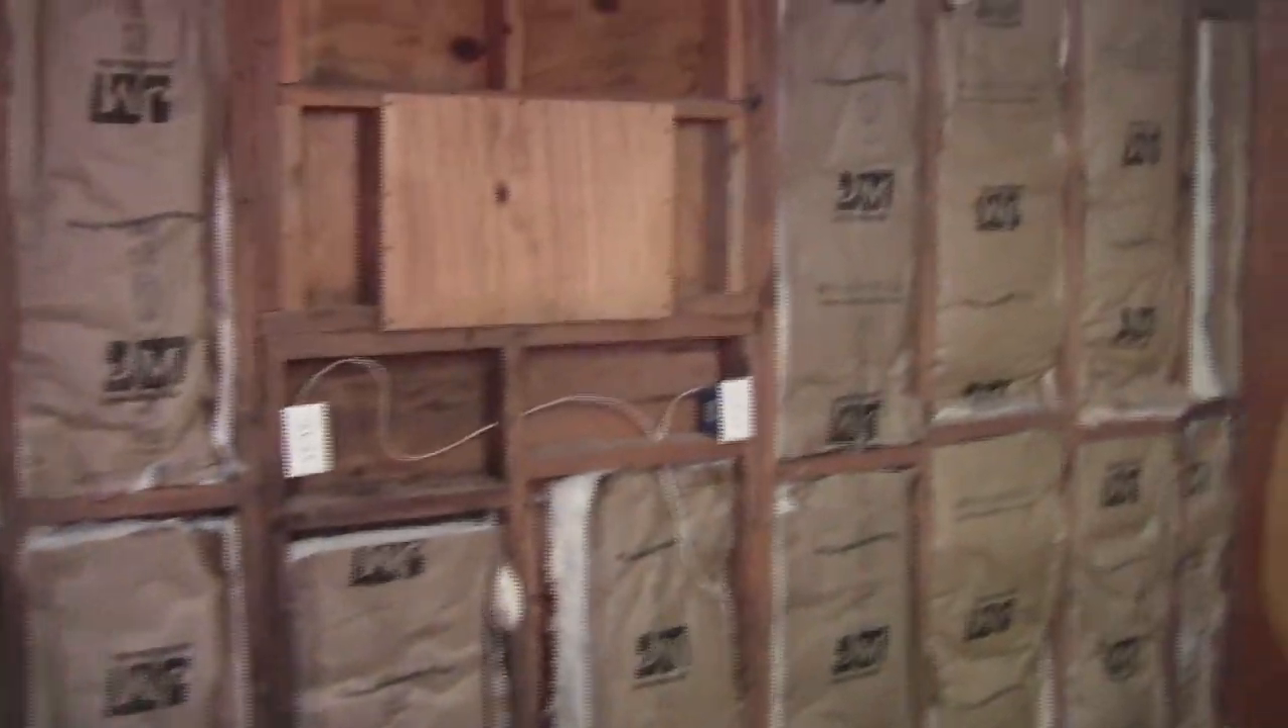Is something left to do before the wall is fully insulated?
Yes.